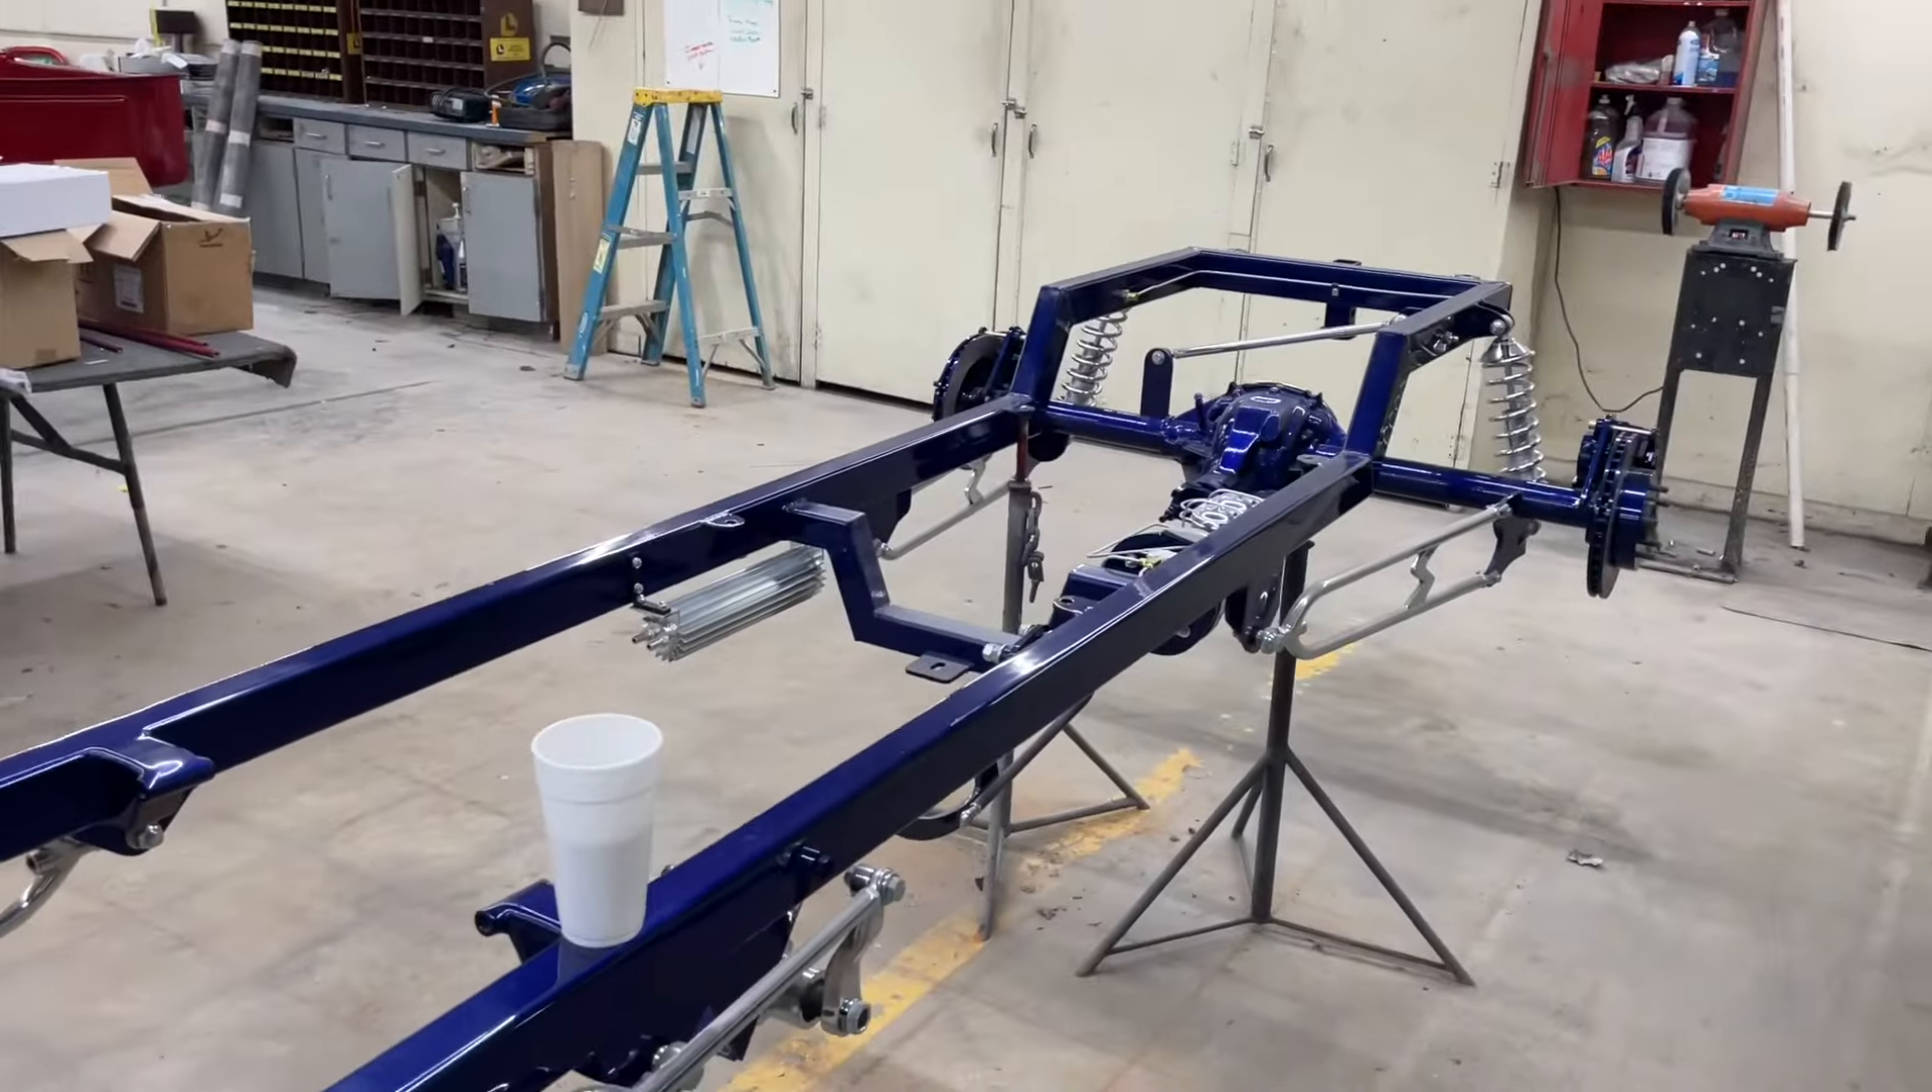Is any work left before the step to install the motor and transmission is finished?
Yes.